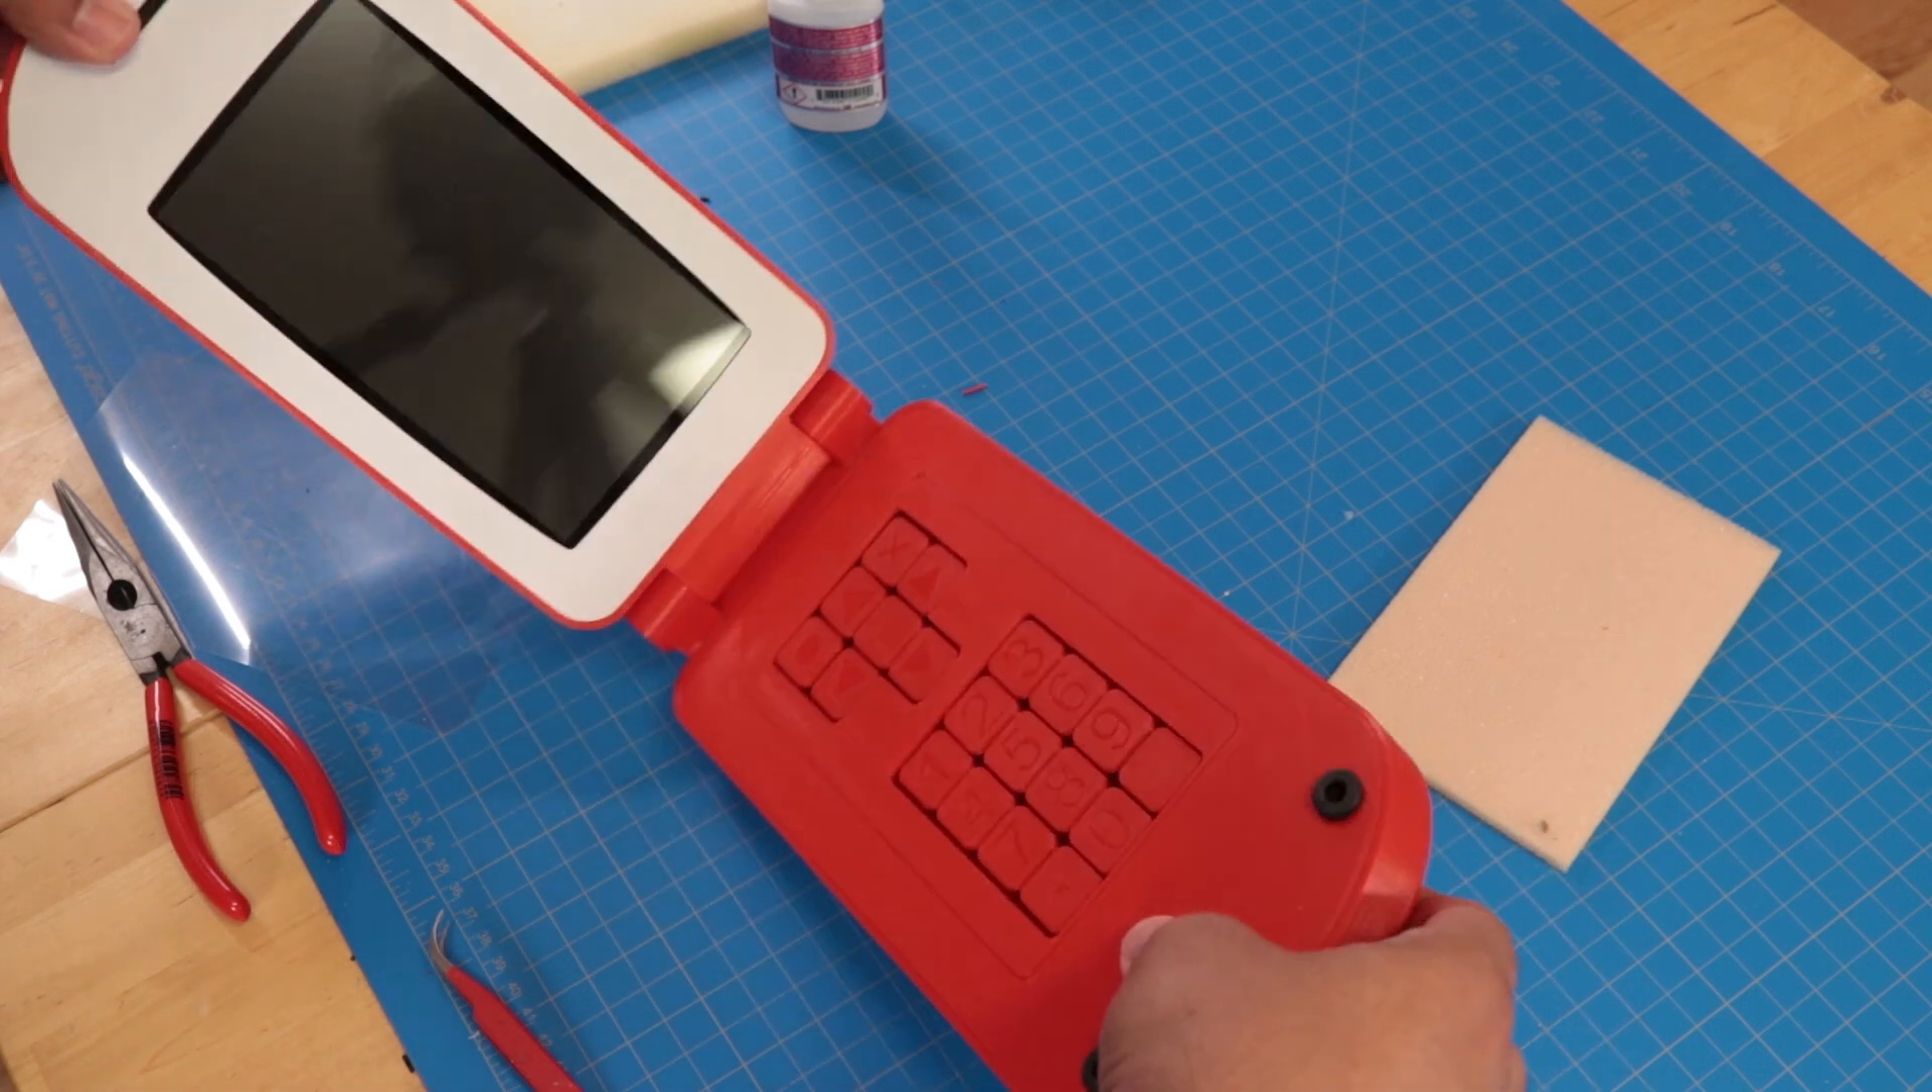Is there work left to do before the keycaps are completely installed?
No.